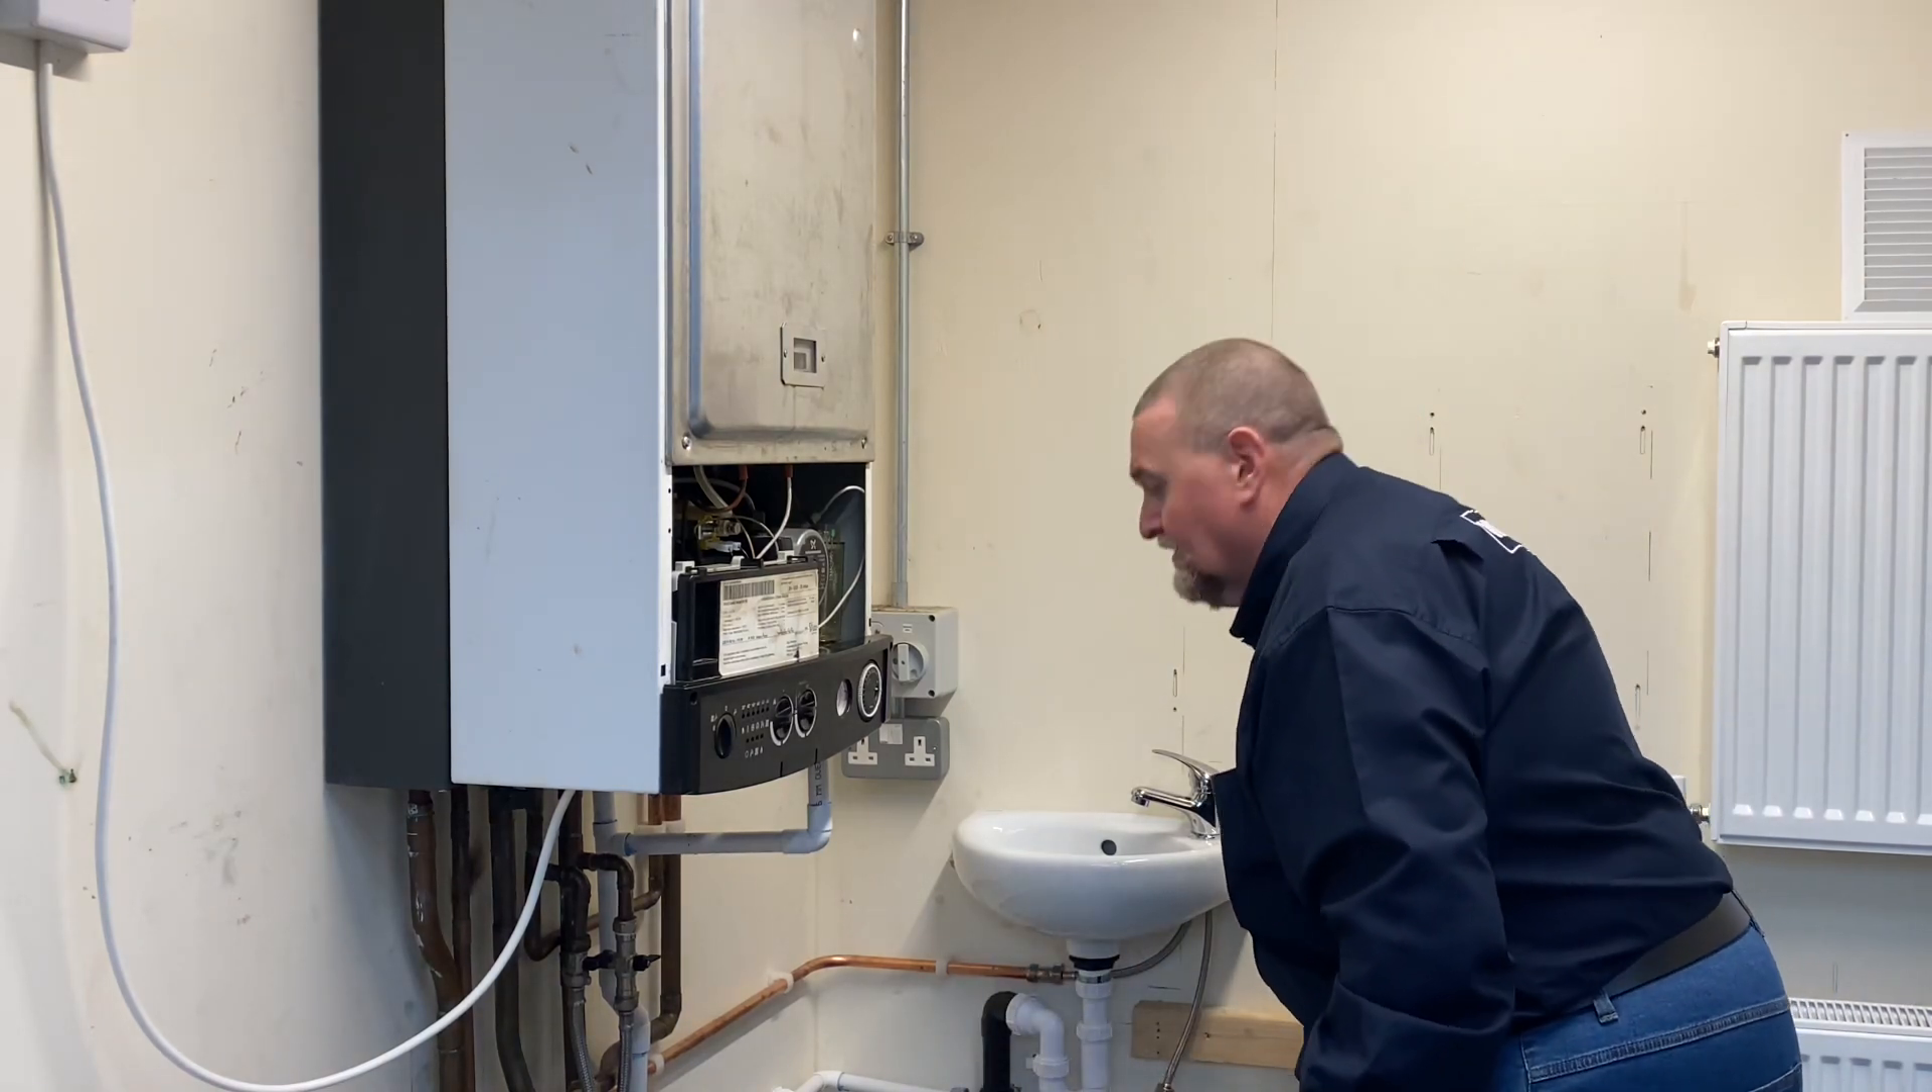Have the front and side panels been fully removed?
No.